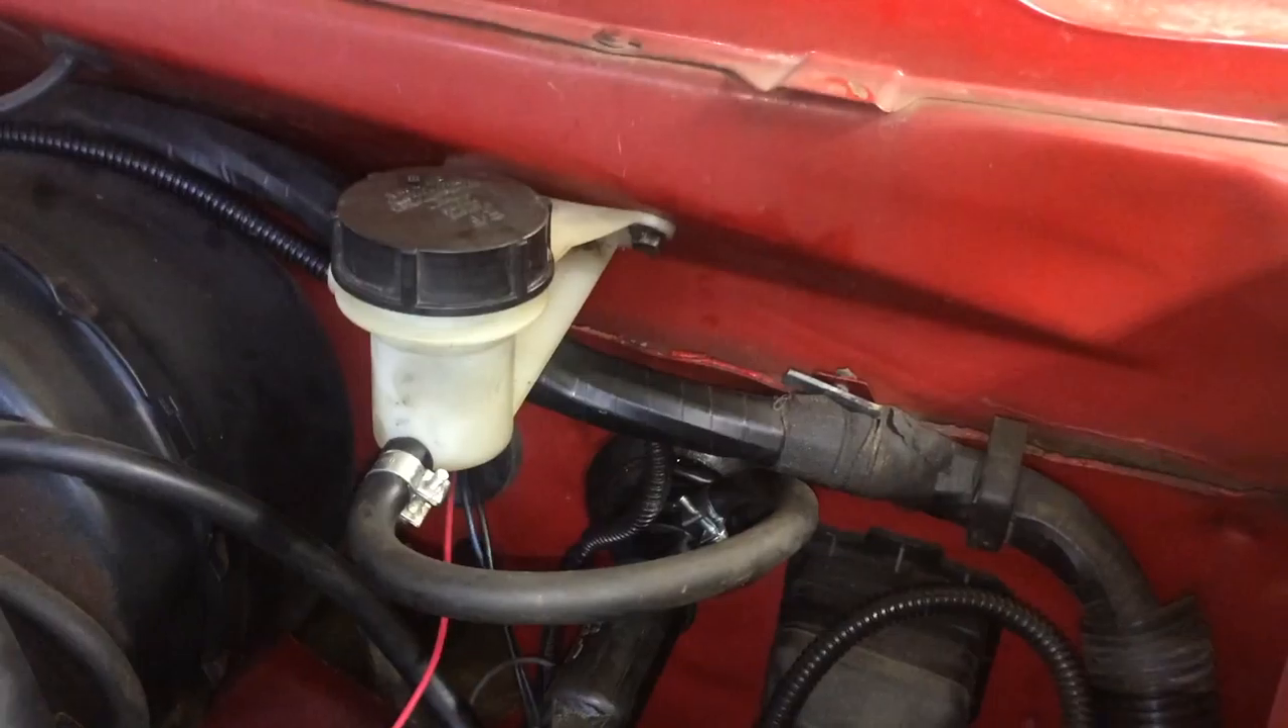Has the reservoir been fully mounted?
Yes.